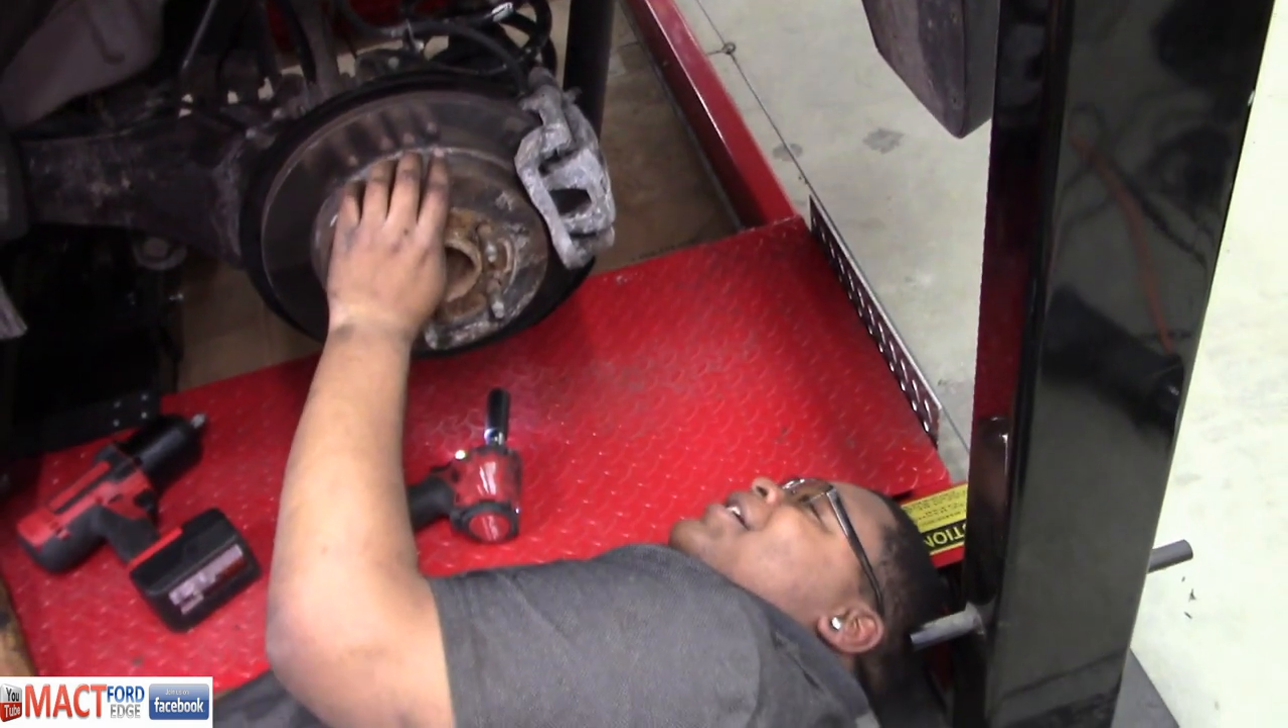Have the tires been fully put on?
No.